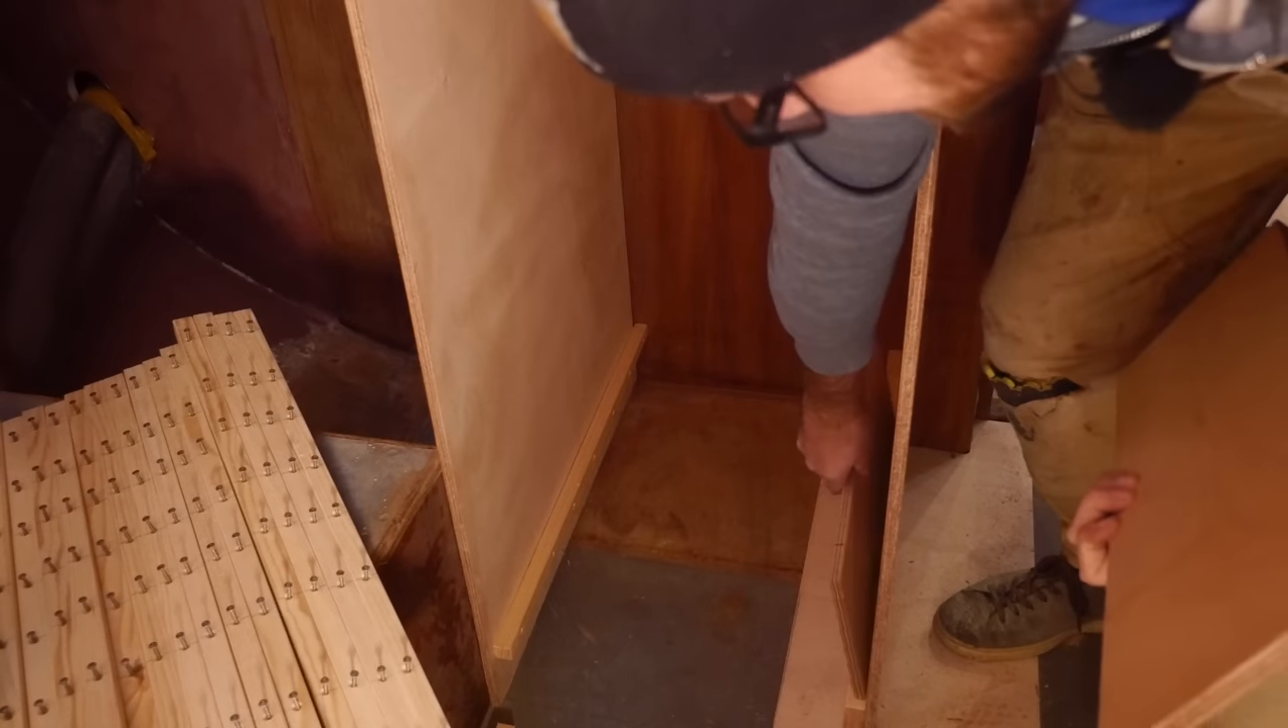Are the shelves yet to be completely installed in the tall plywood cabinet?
Yes.